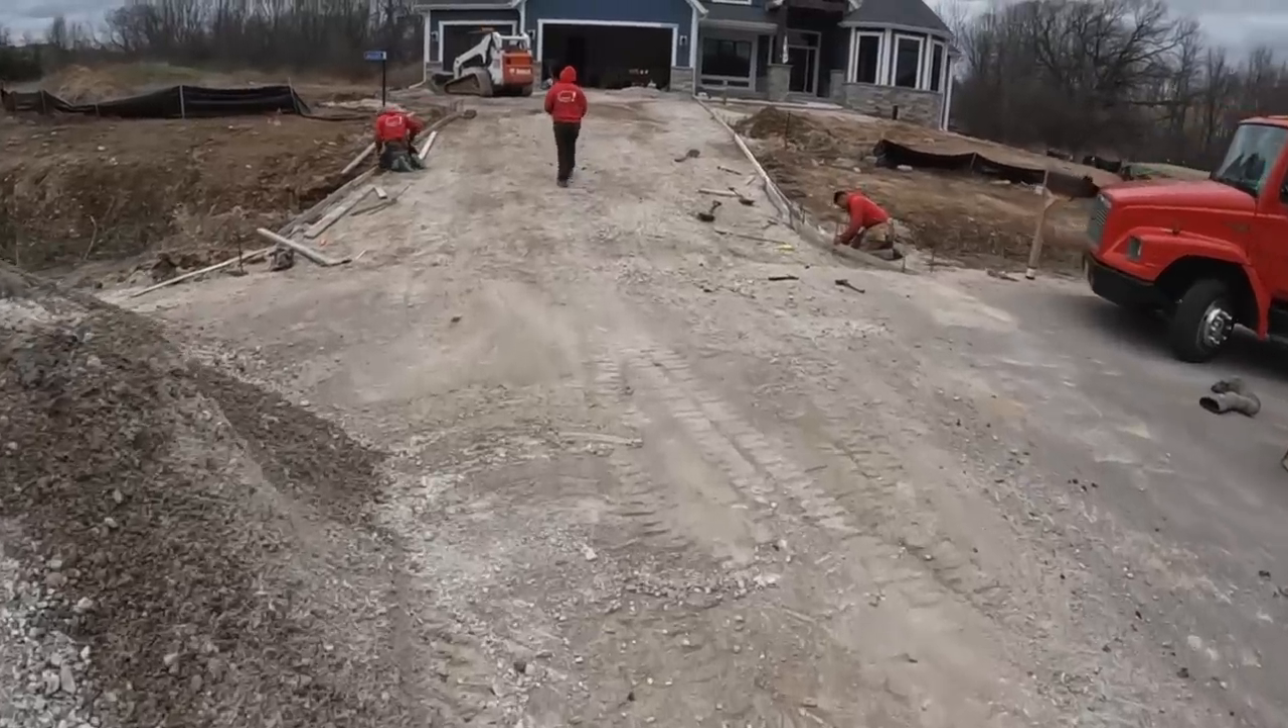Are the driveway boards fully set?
No.